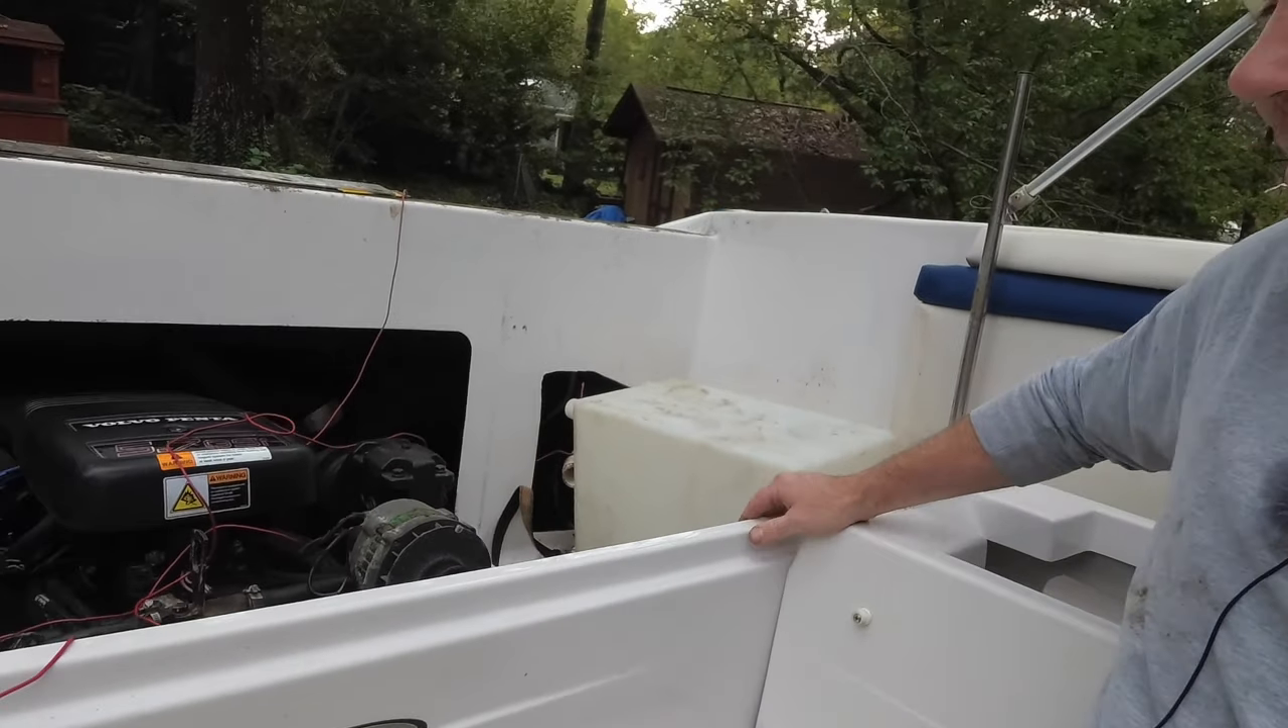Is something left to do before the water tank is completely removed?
Yes.